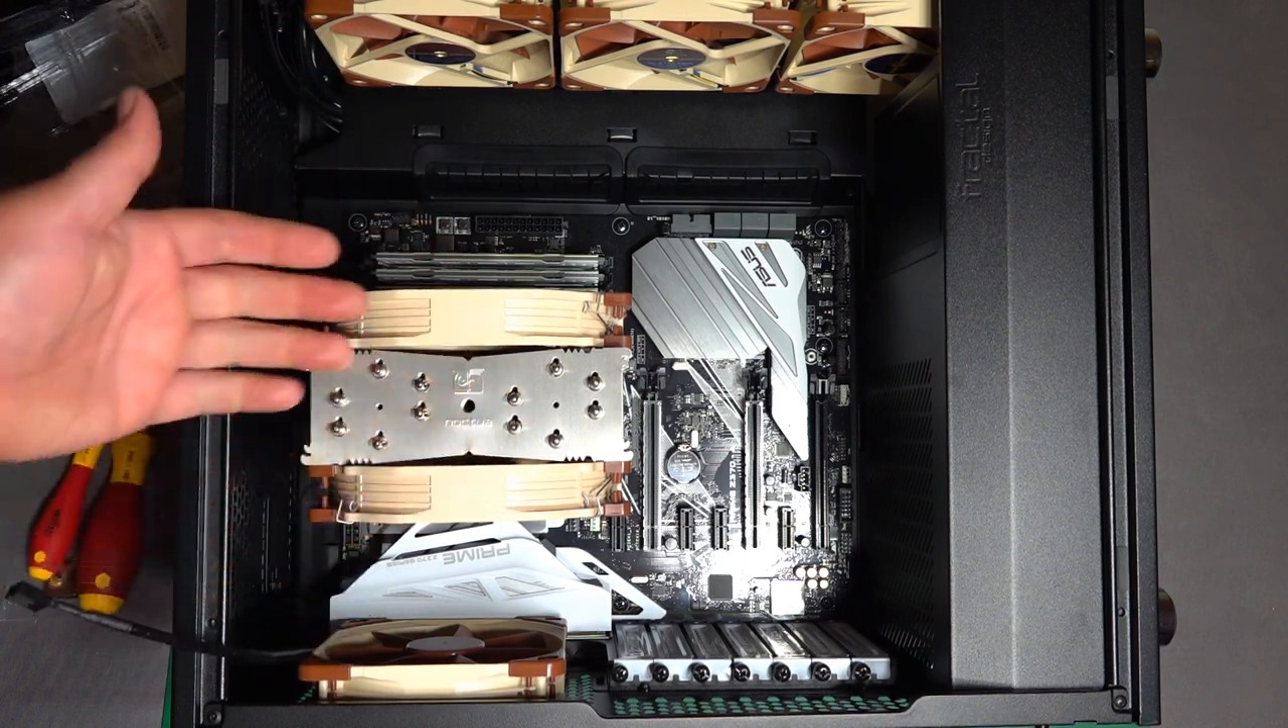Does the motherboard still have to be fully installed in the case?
No.